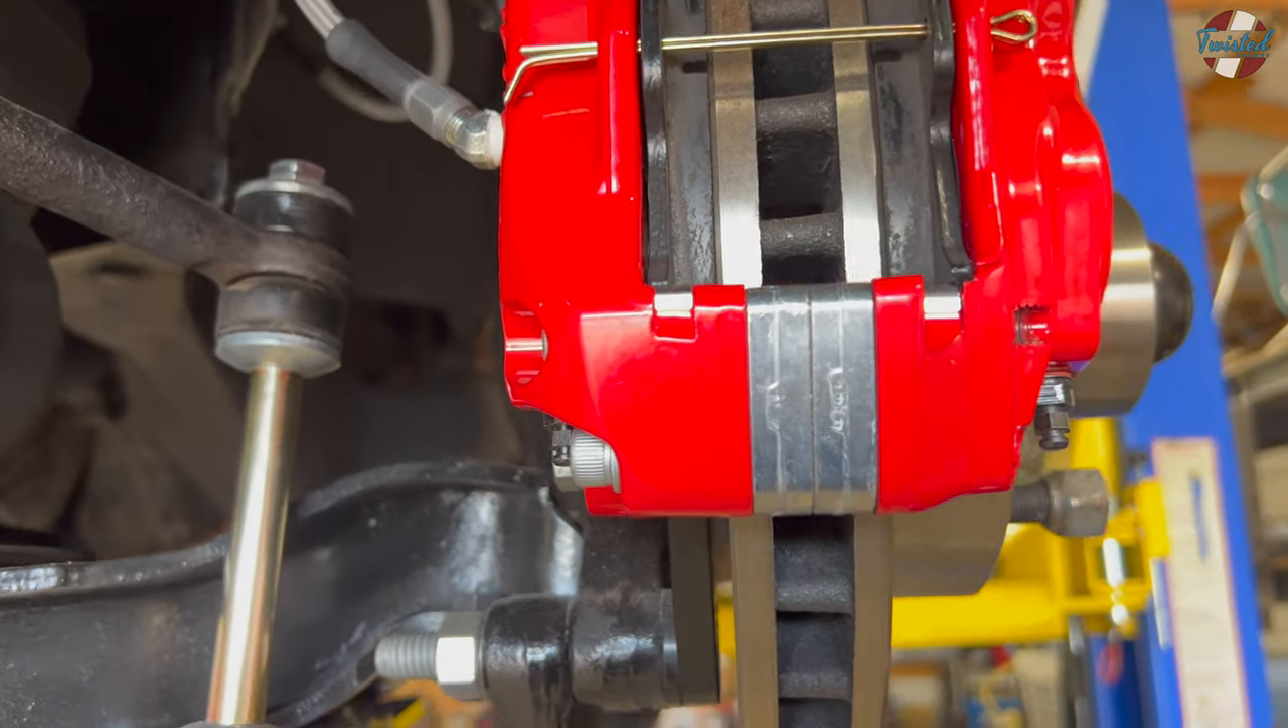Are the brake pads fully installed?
Yes.